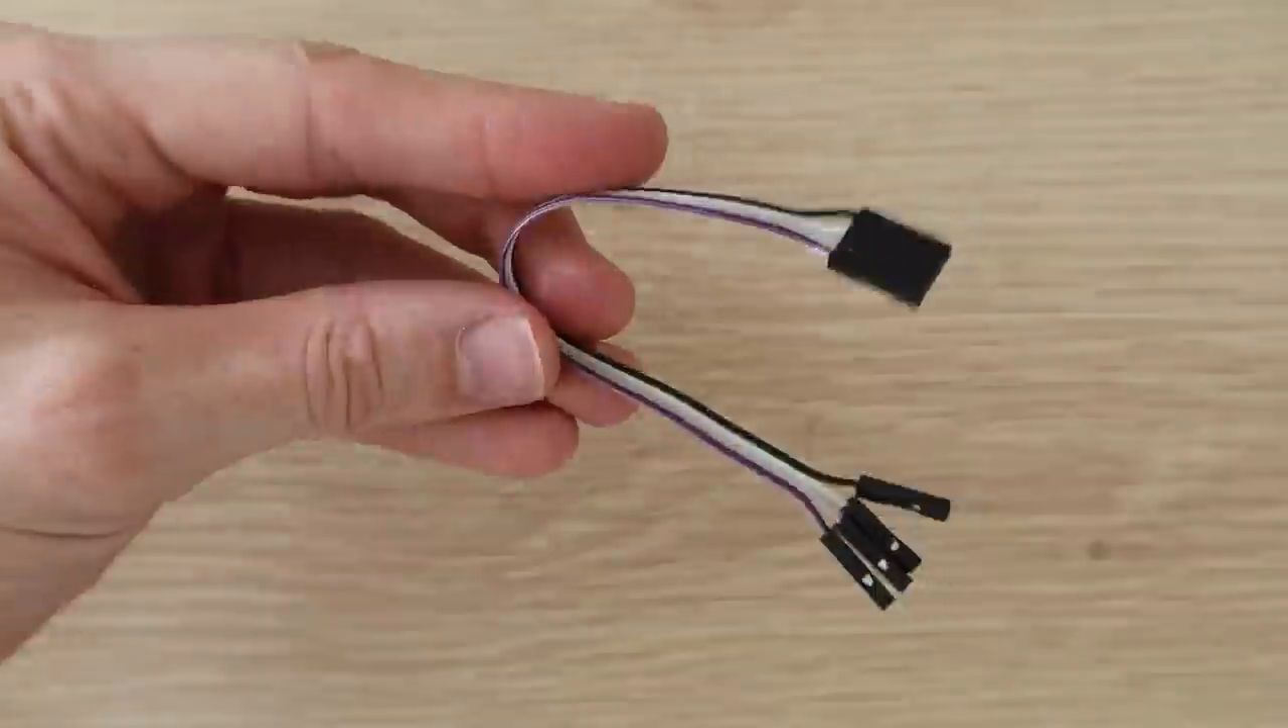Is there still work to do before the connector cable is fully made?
No.